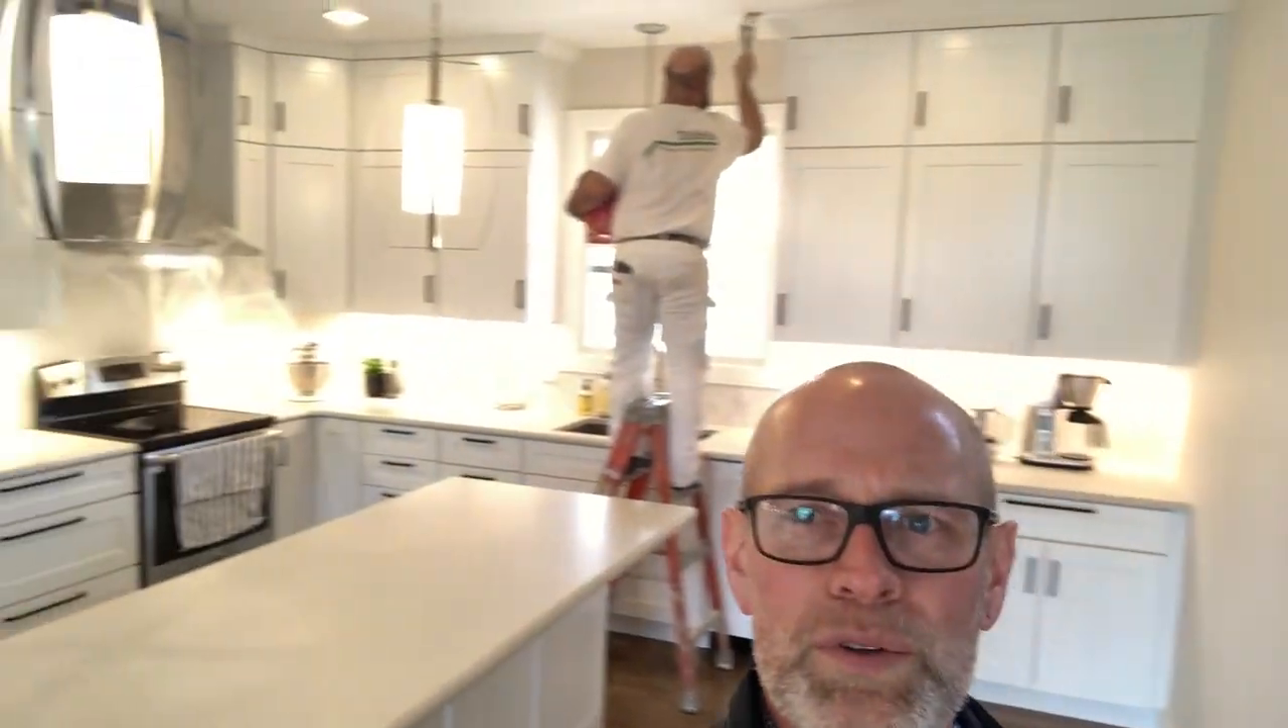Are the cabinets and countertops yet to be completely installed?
No.